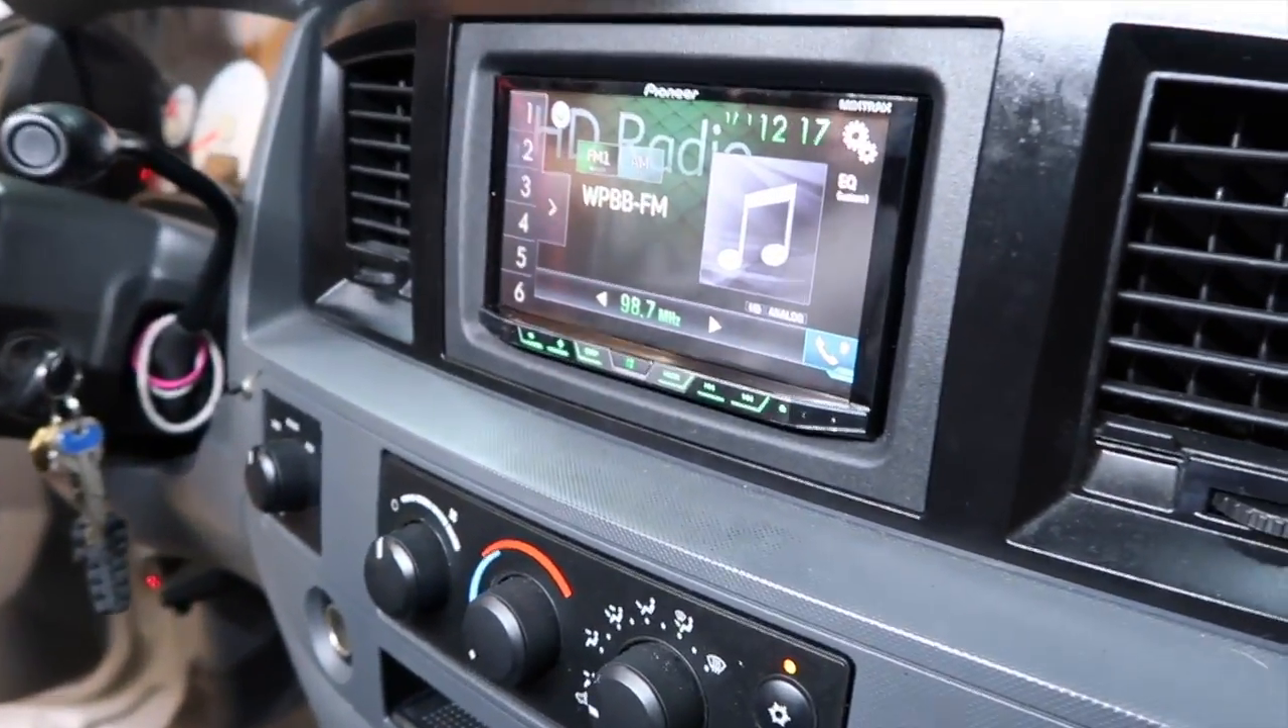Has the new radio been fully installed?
Yes.